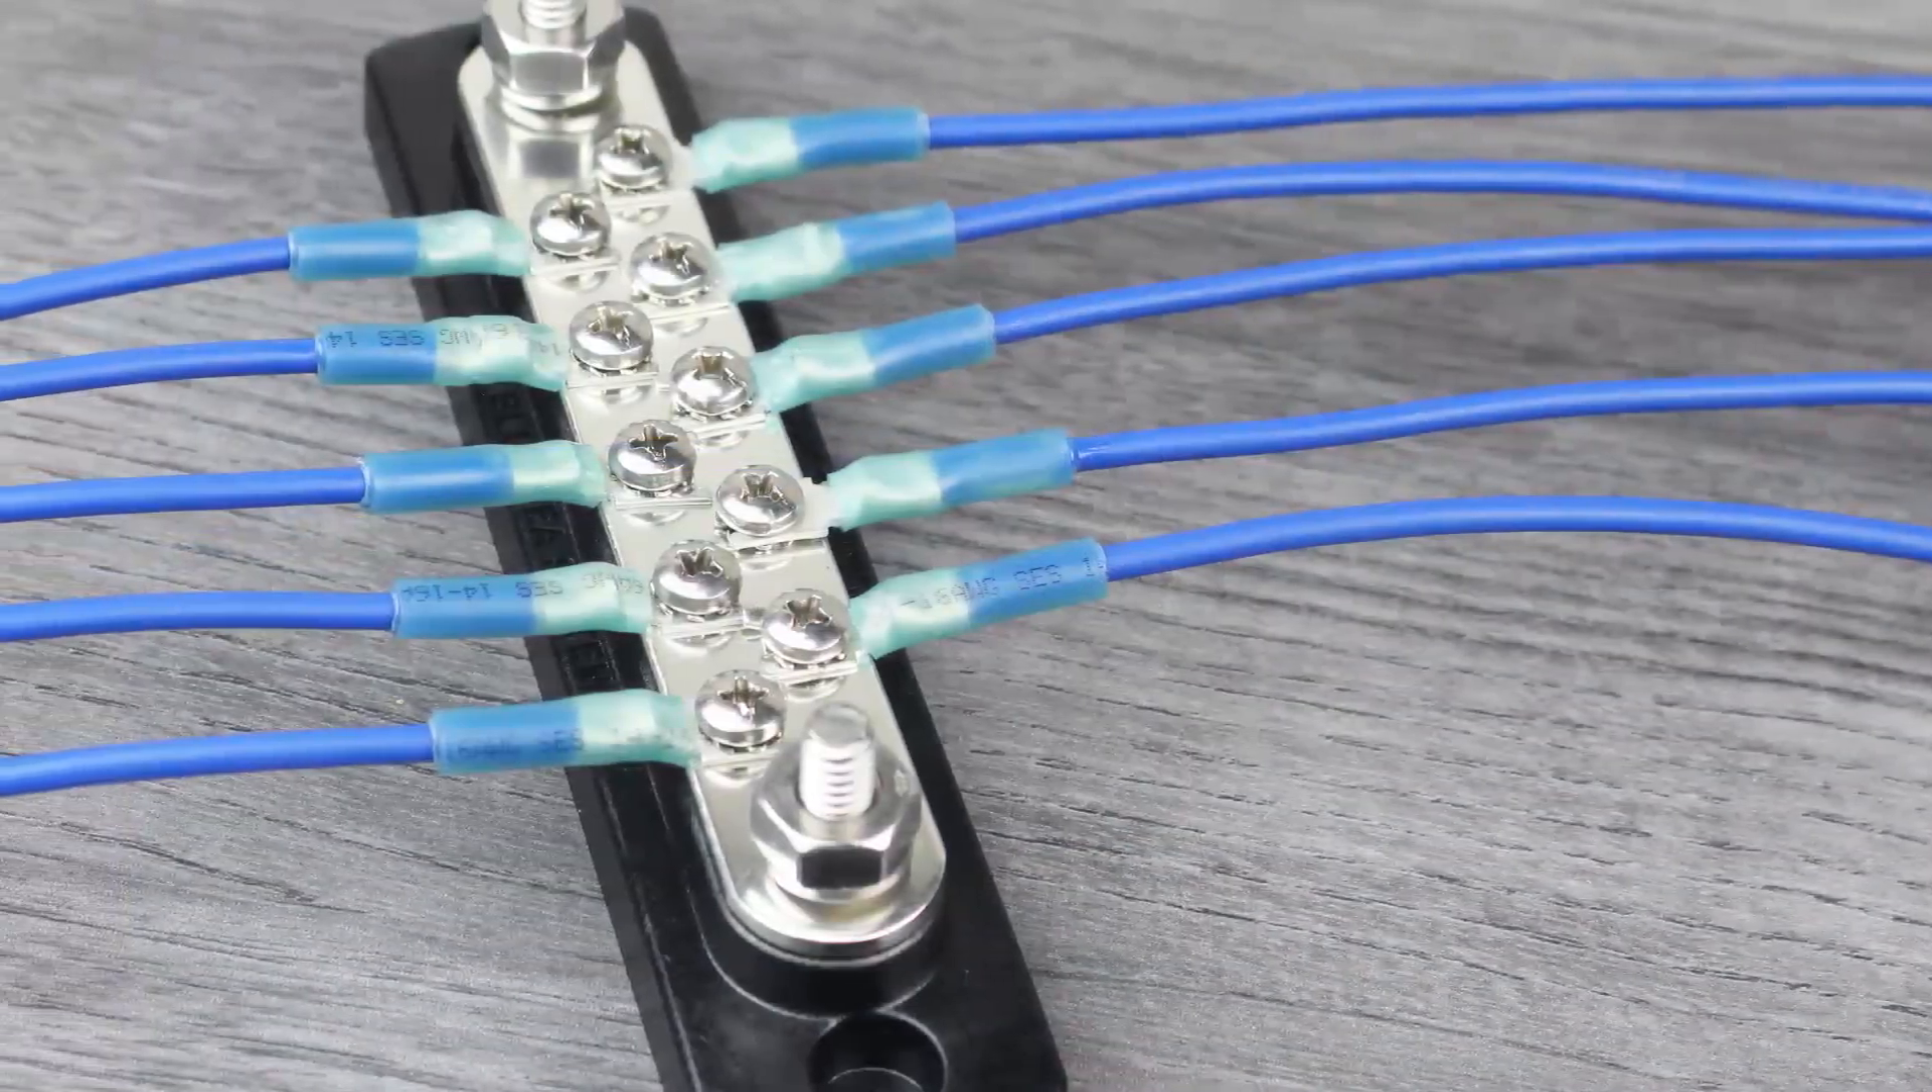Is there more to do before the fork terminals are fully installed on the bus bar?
No.